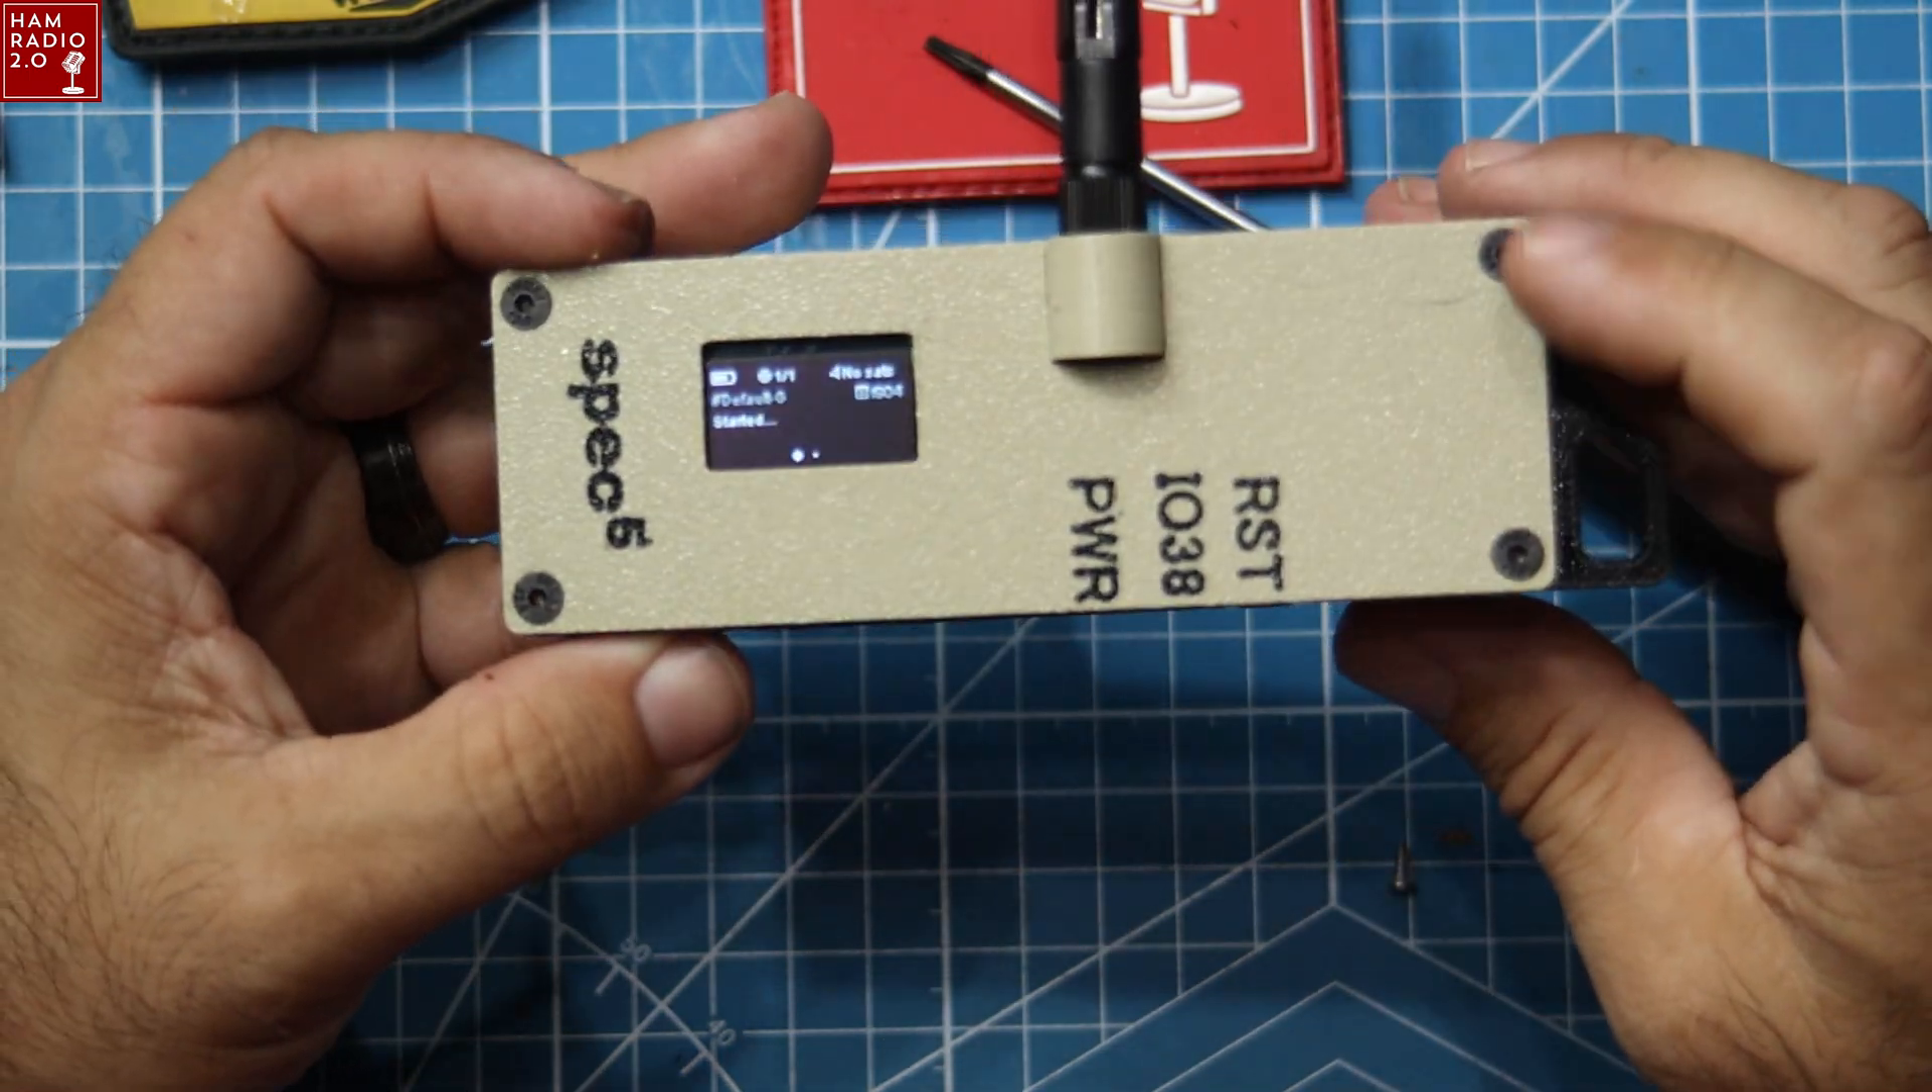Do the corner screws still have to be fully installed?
No.